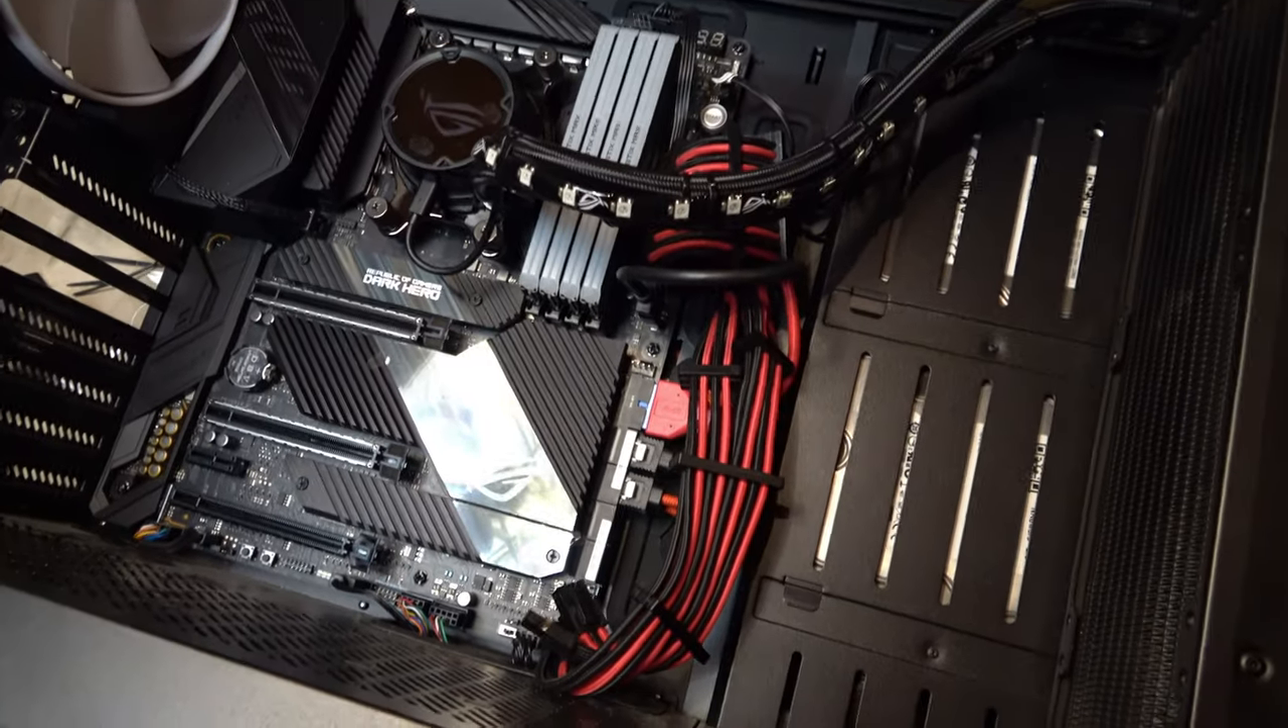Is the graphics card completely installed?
No.